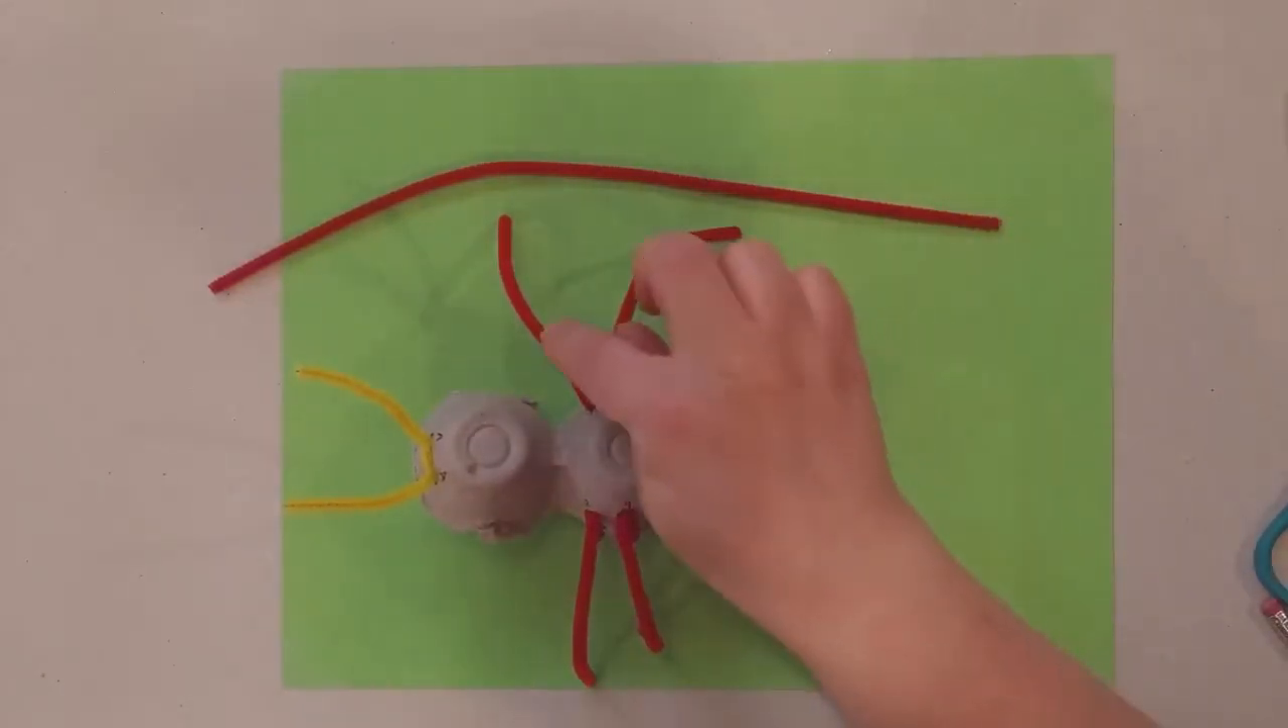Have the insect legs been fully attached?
No.